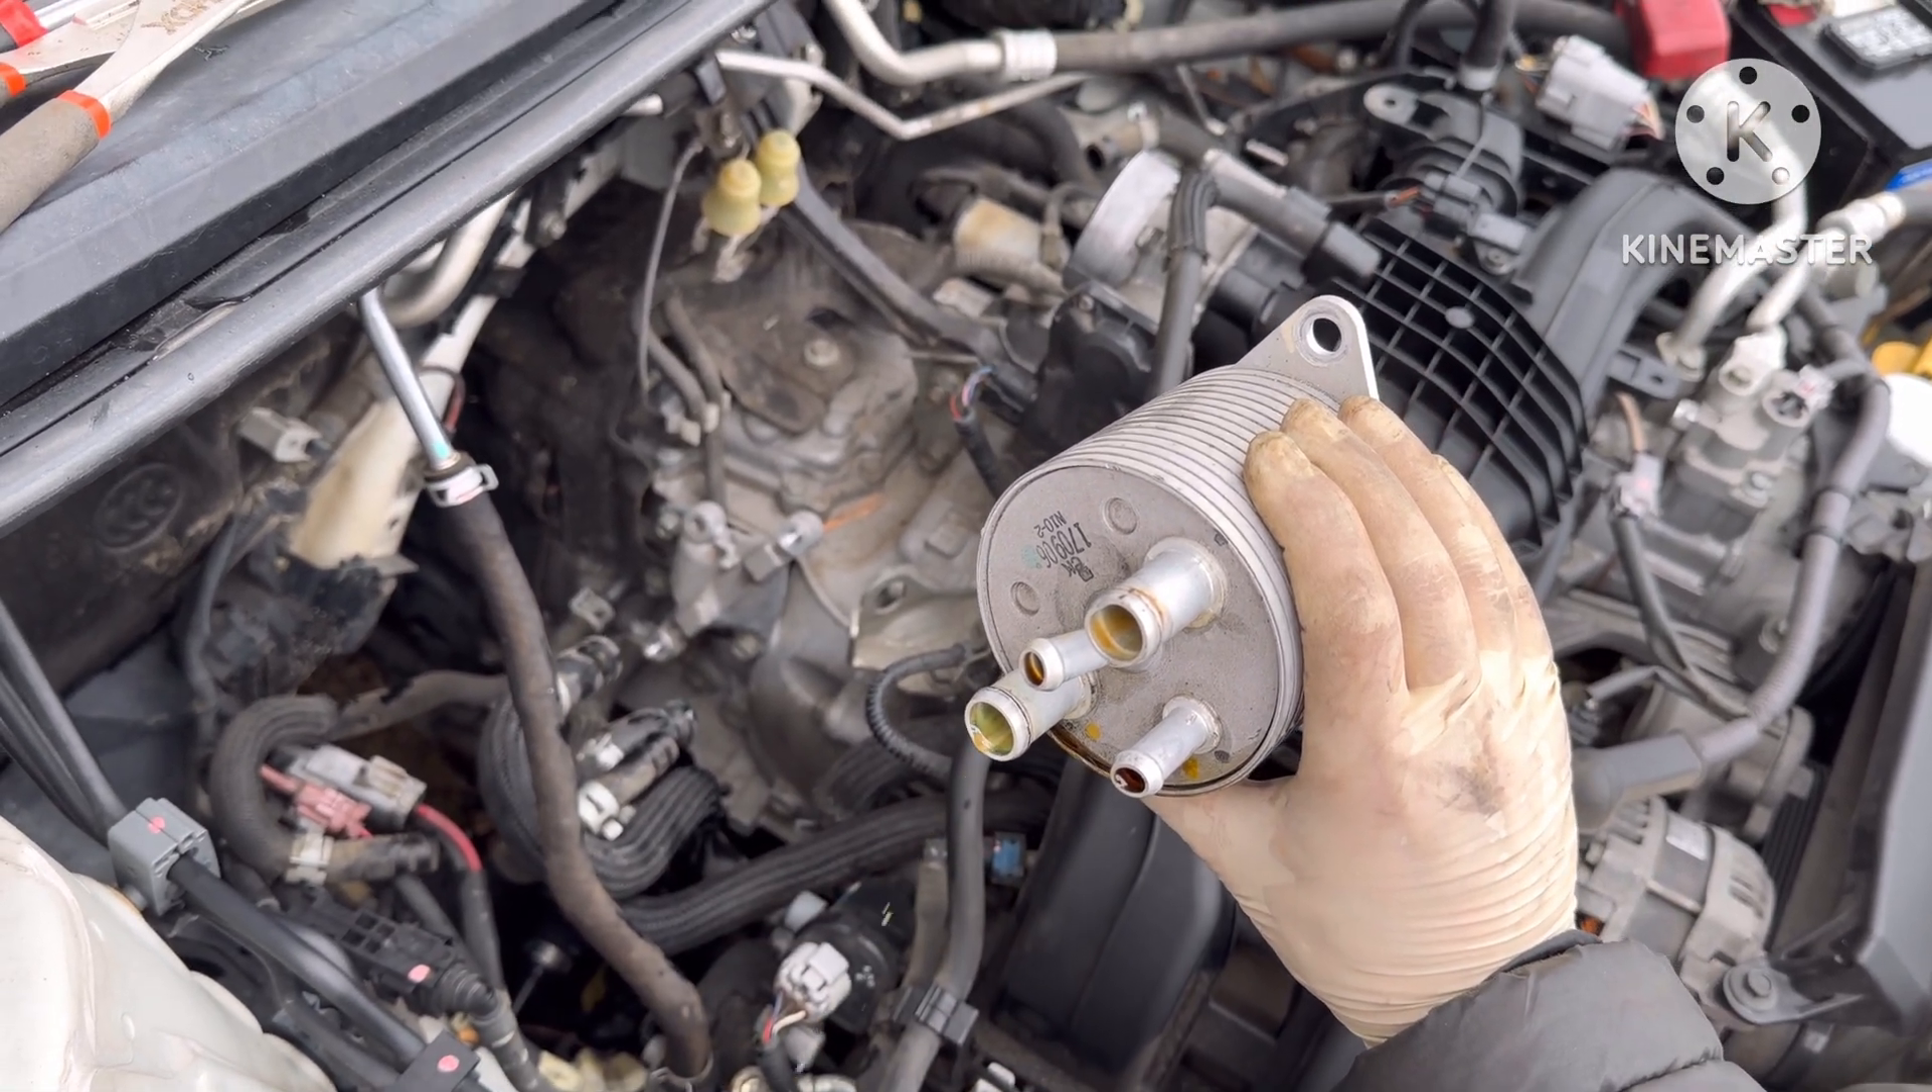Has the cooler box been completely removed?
Yes.